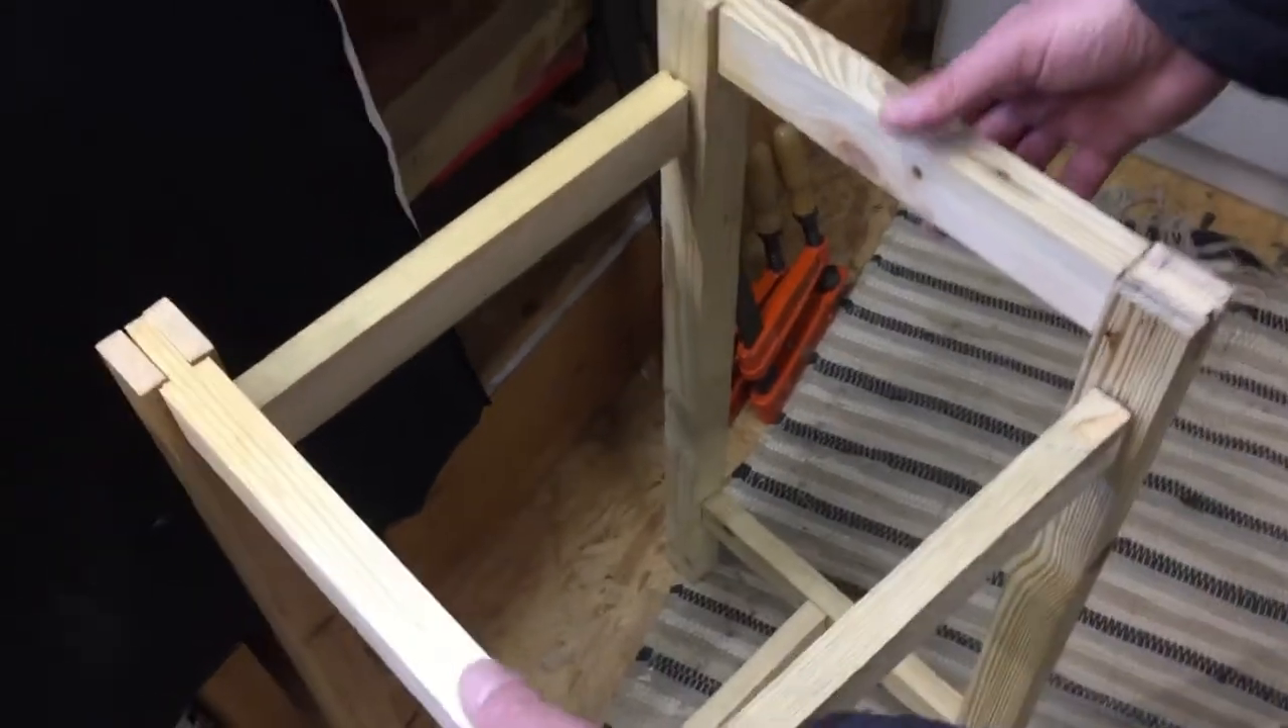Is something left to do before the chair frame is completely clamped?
Yes.